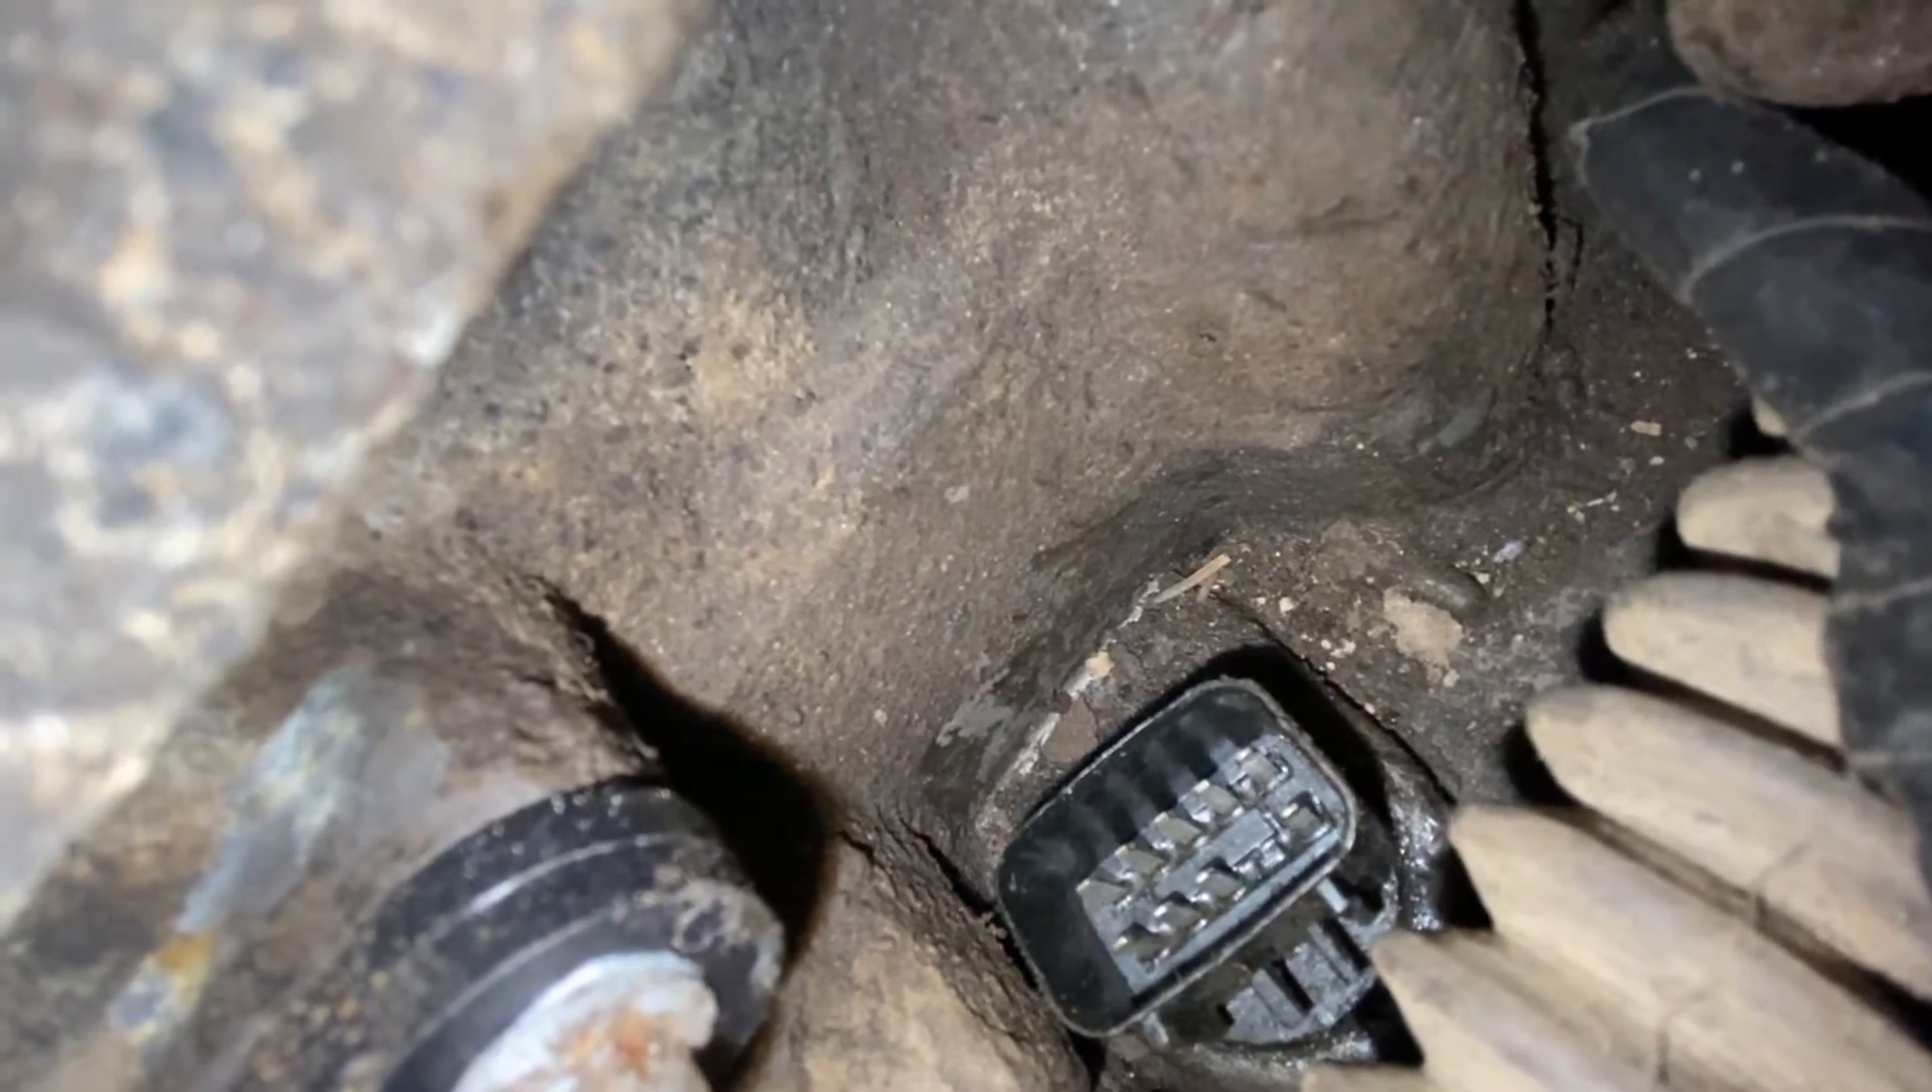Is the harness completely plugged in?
No.